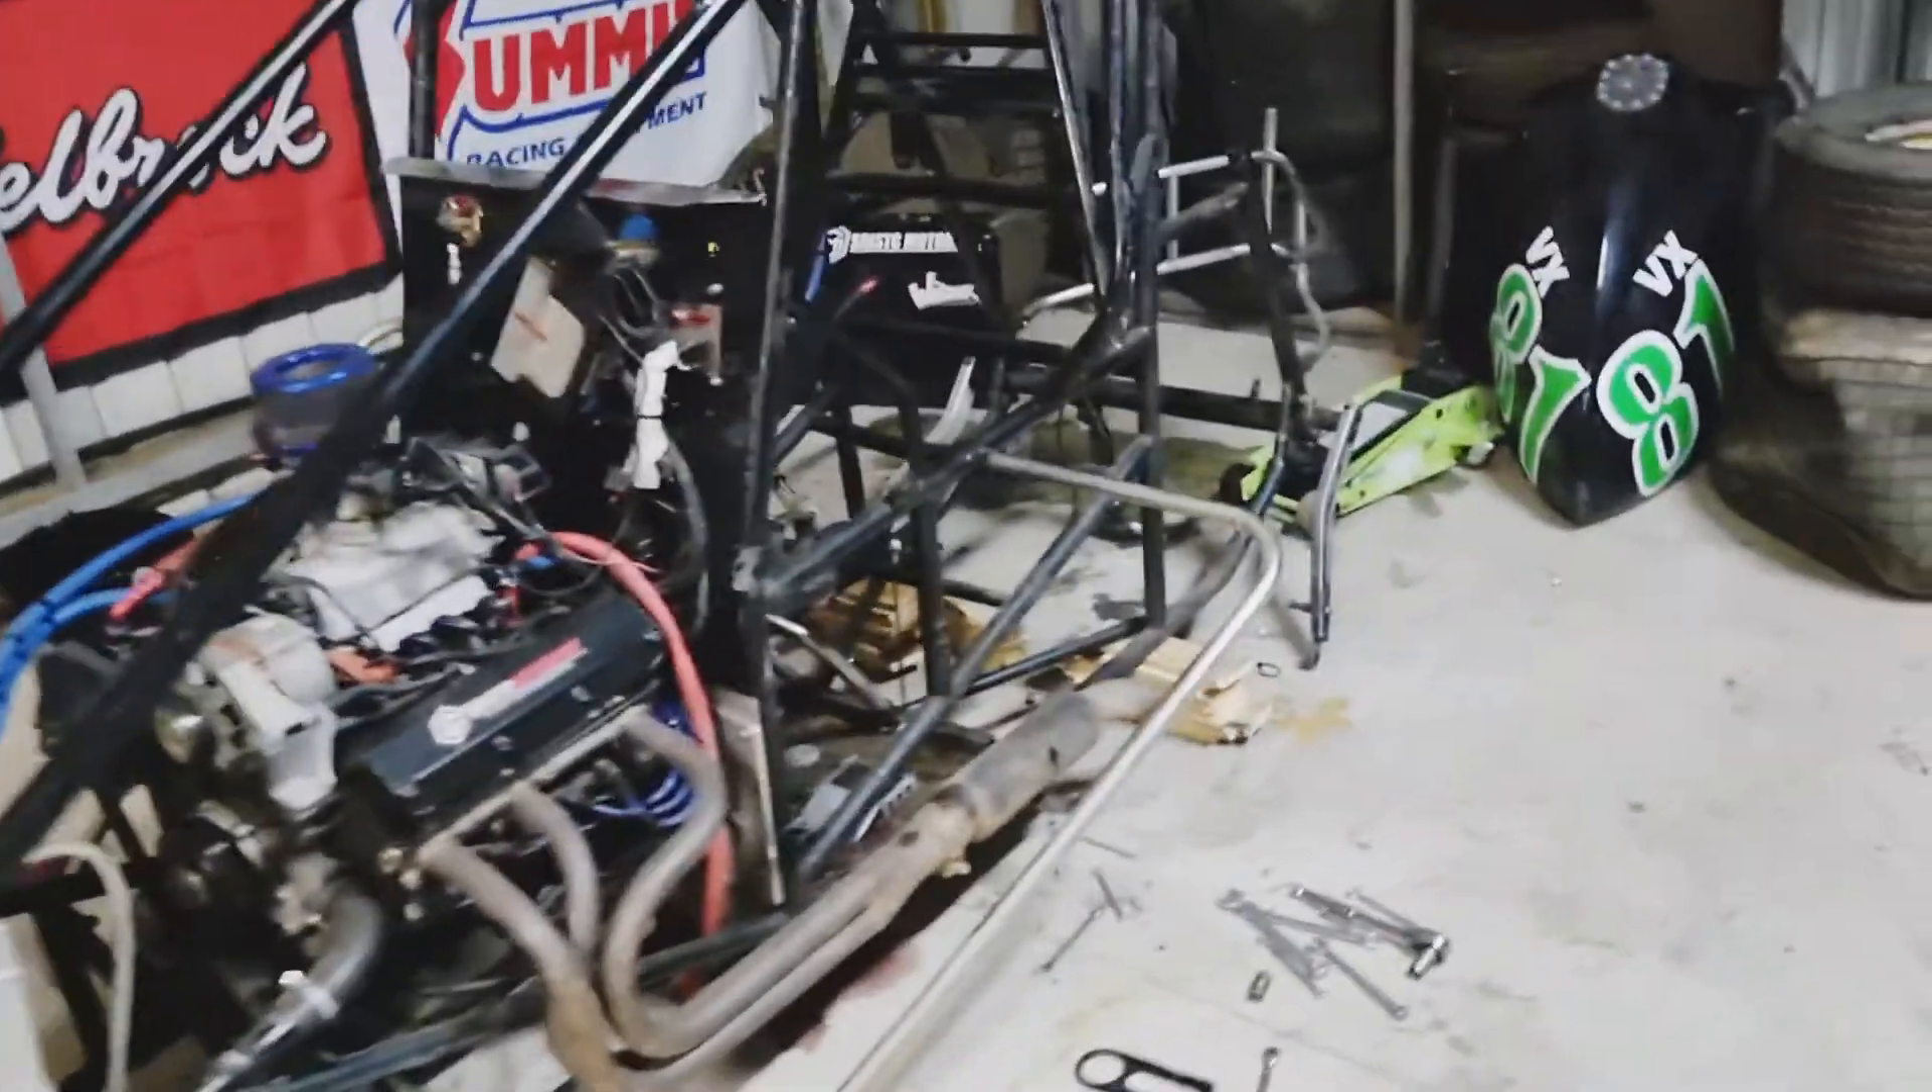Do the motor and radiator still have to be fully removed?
Yes.